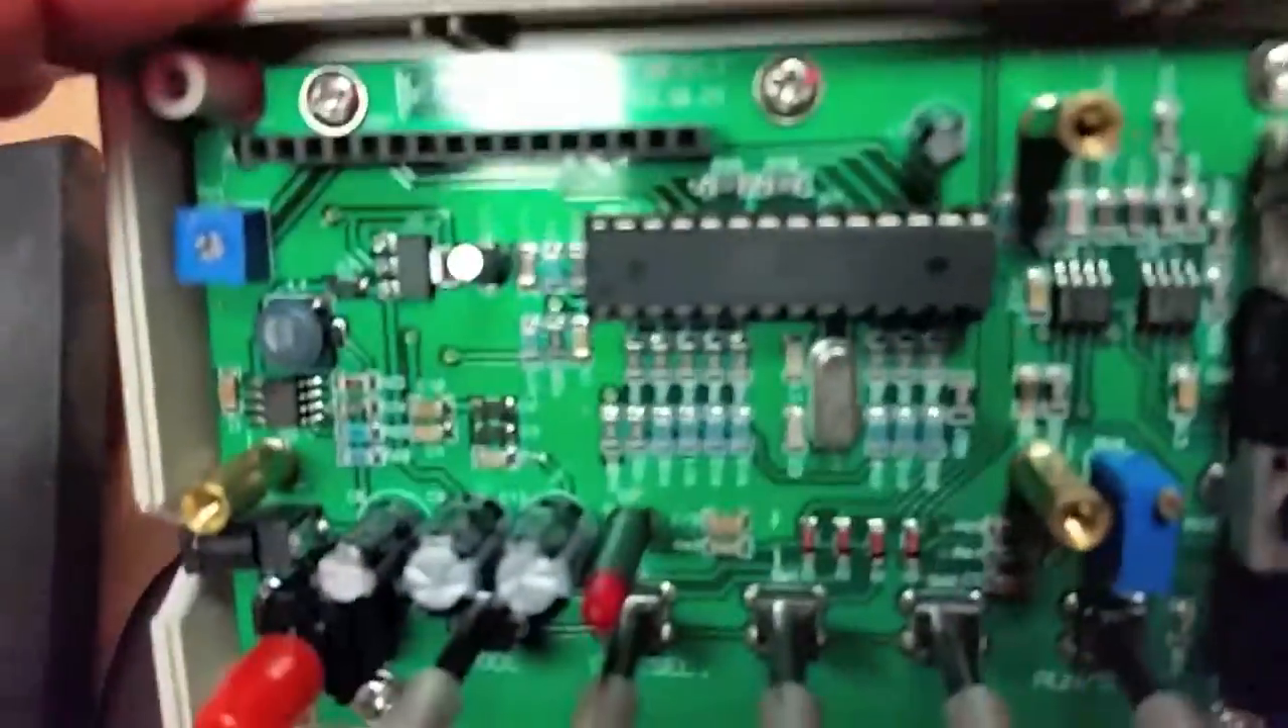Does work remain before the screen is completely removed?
No.